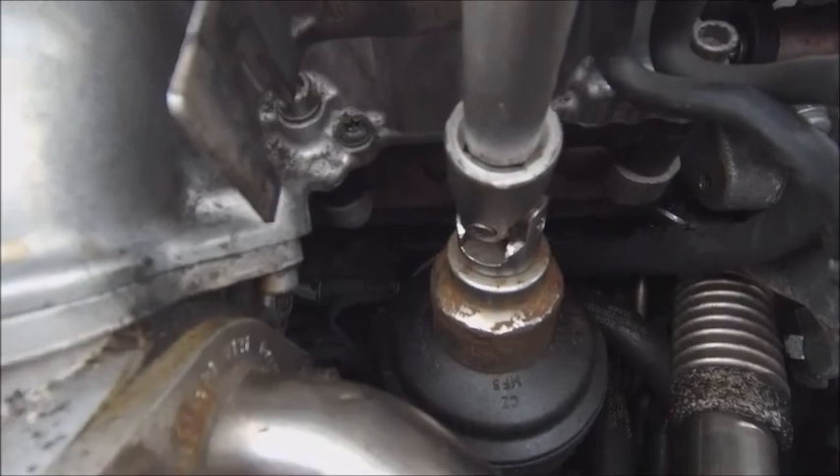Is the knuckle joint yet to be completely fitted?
No.